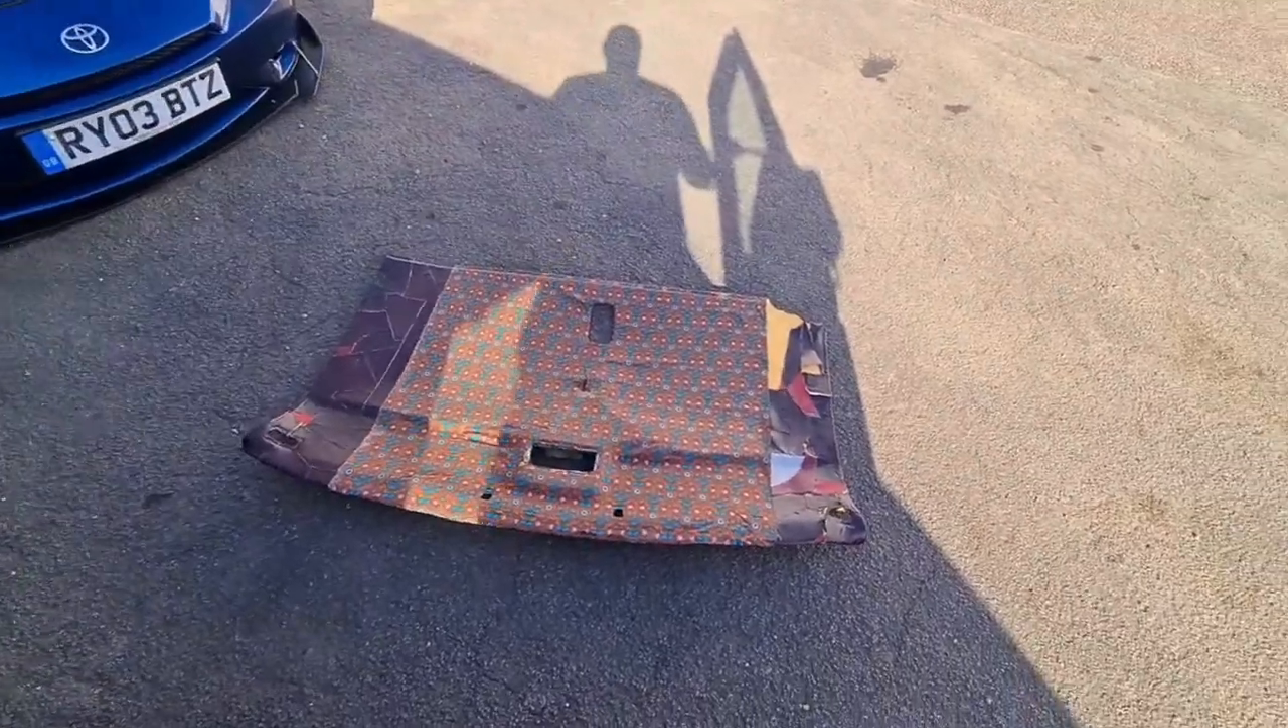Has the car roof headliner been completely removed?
Yes.